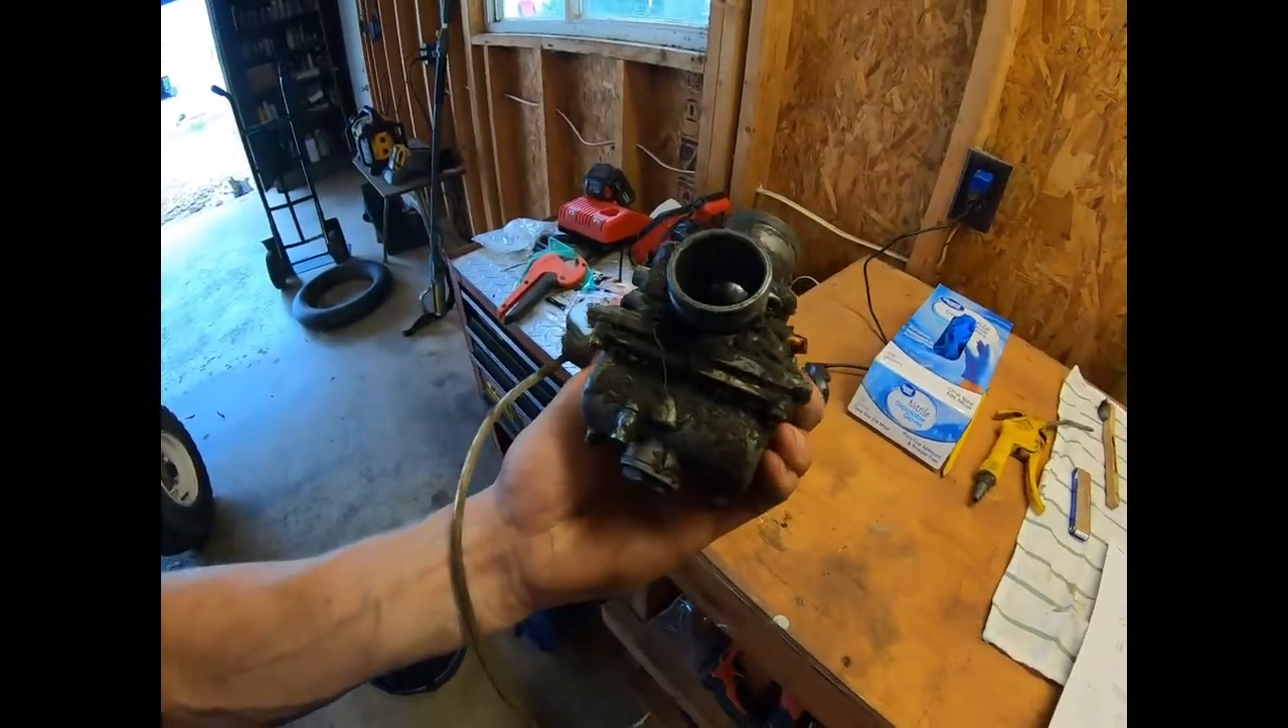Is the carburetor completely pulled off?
Yes.